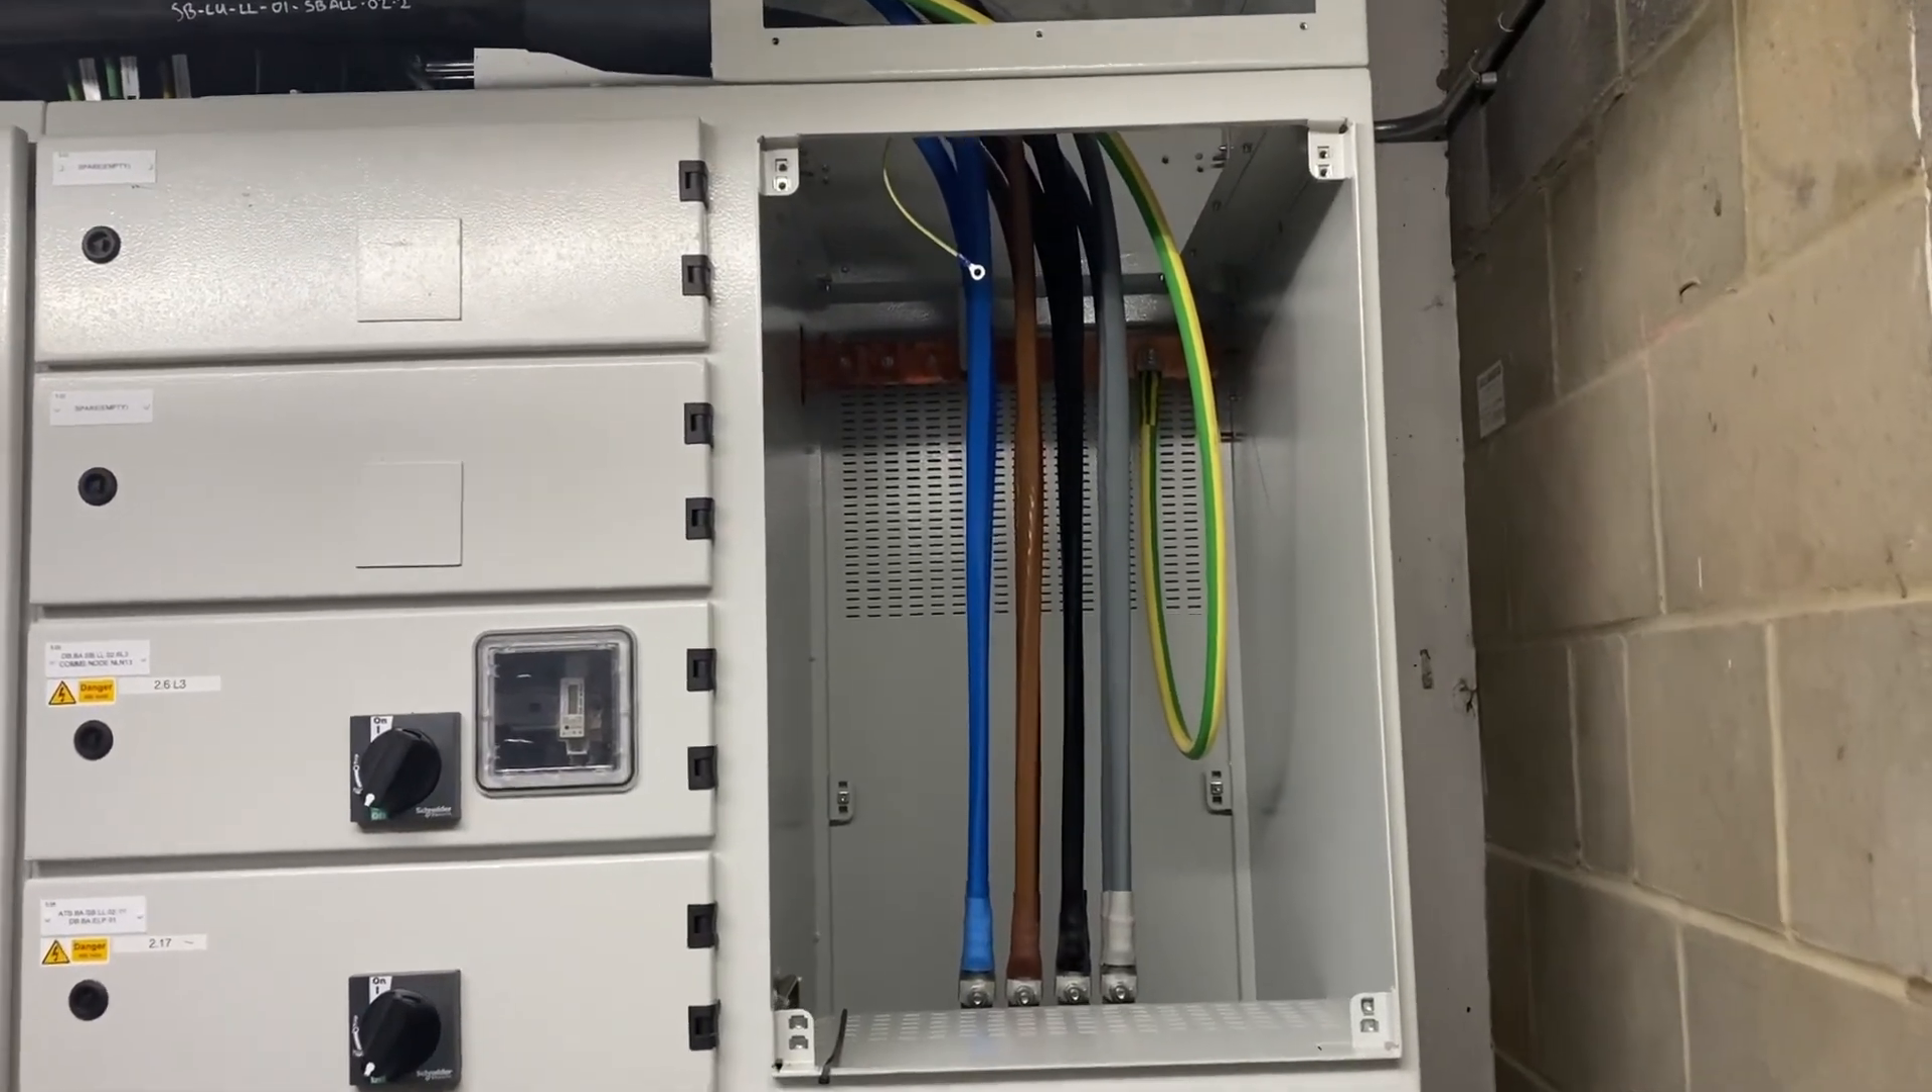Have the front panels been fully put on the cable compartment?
No.